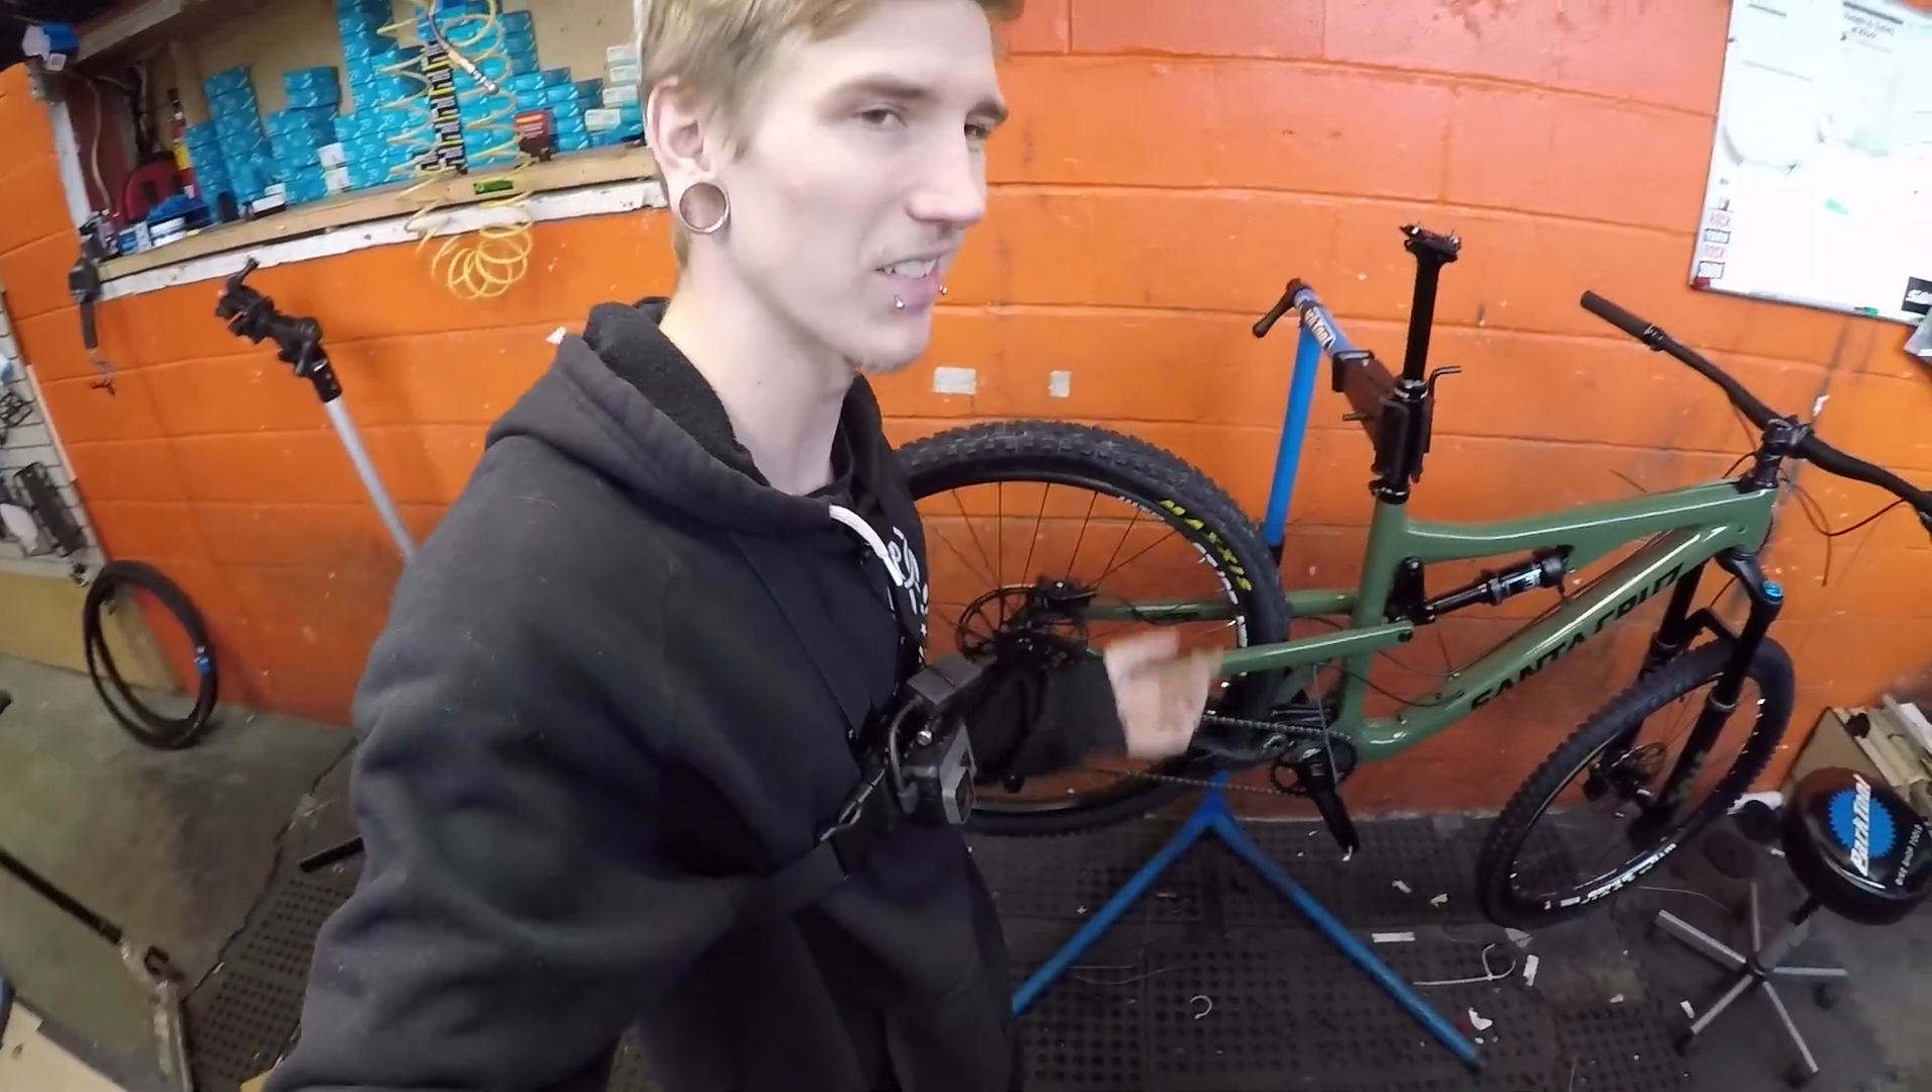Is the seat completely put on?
No.